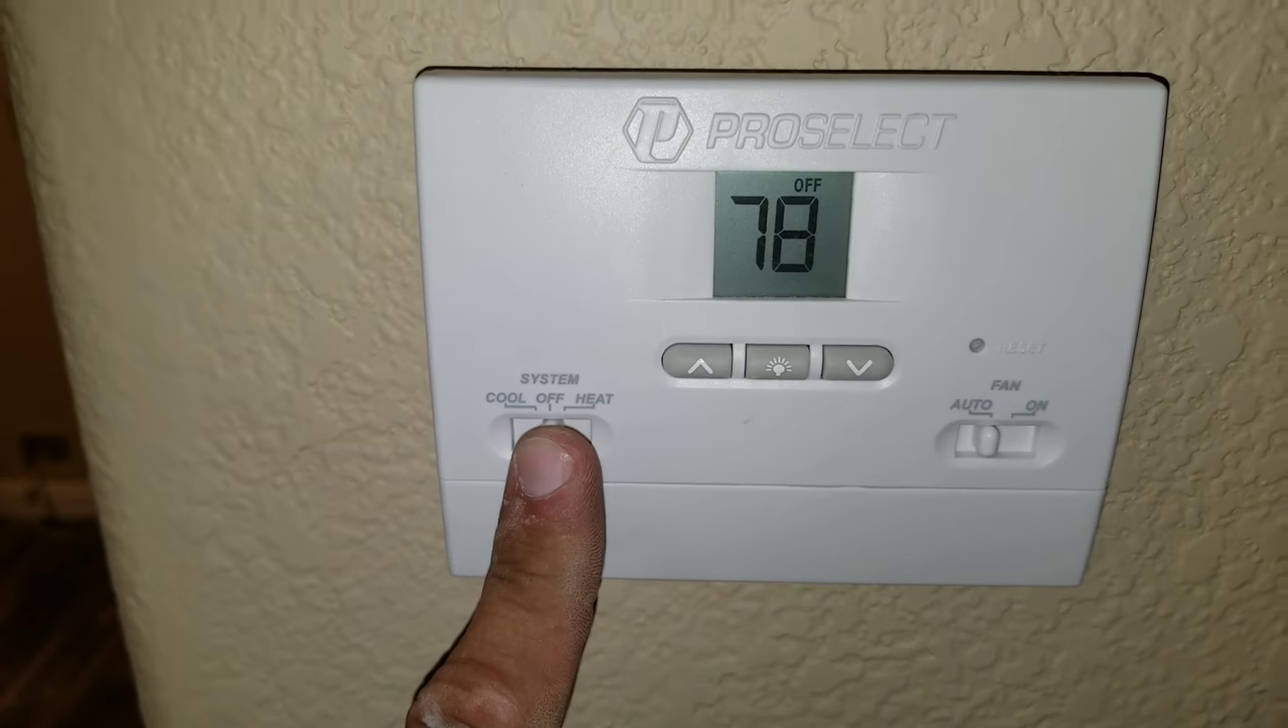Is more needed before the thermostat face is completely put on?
No.